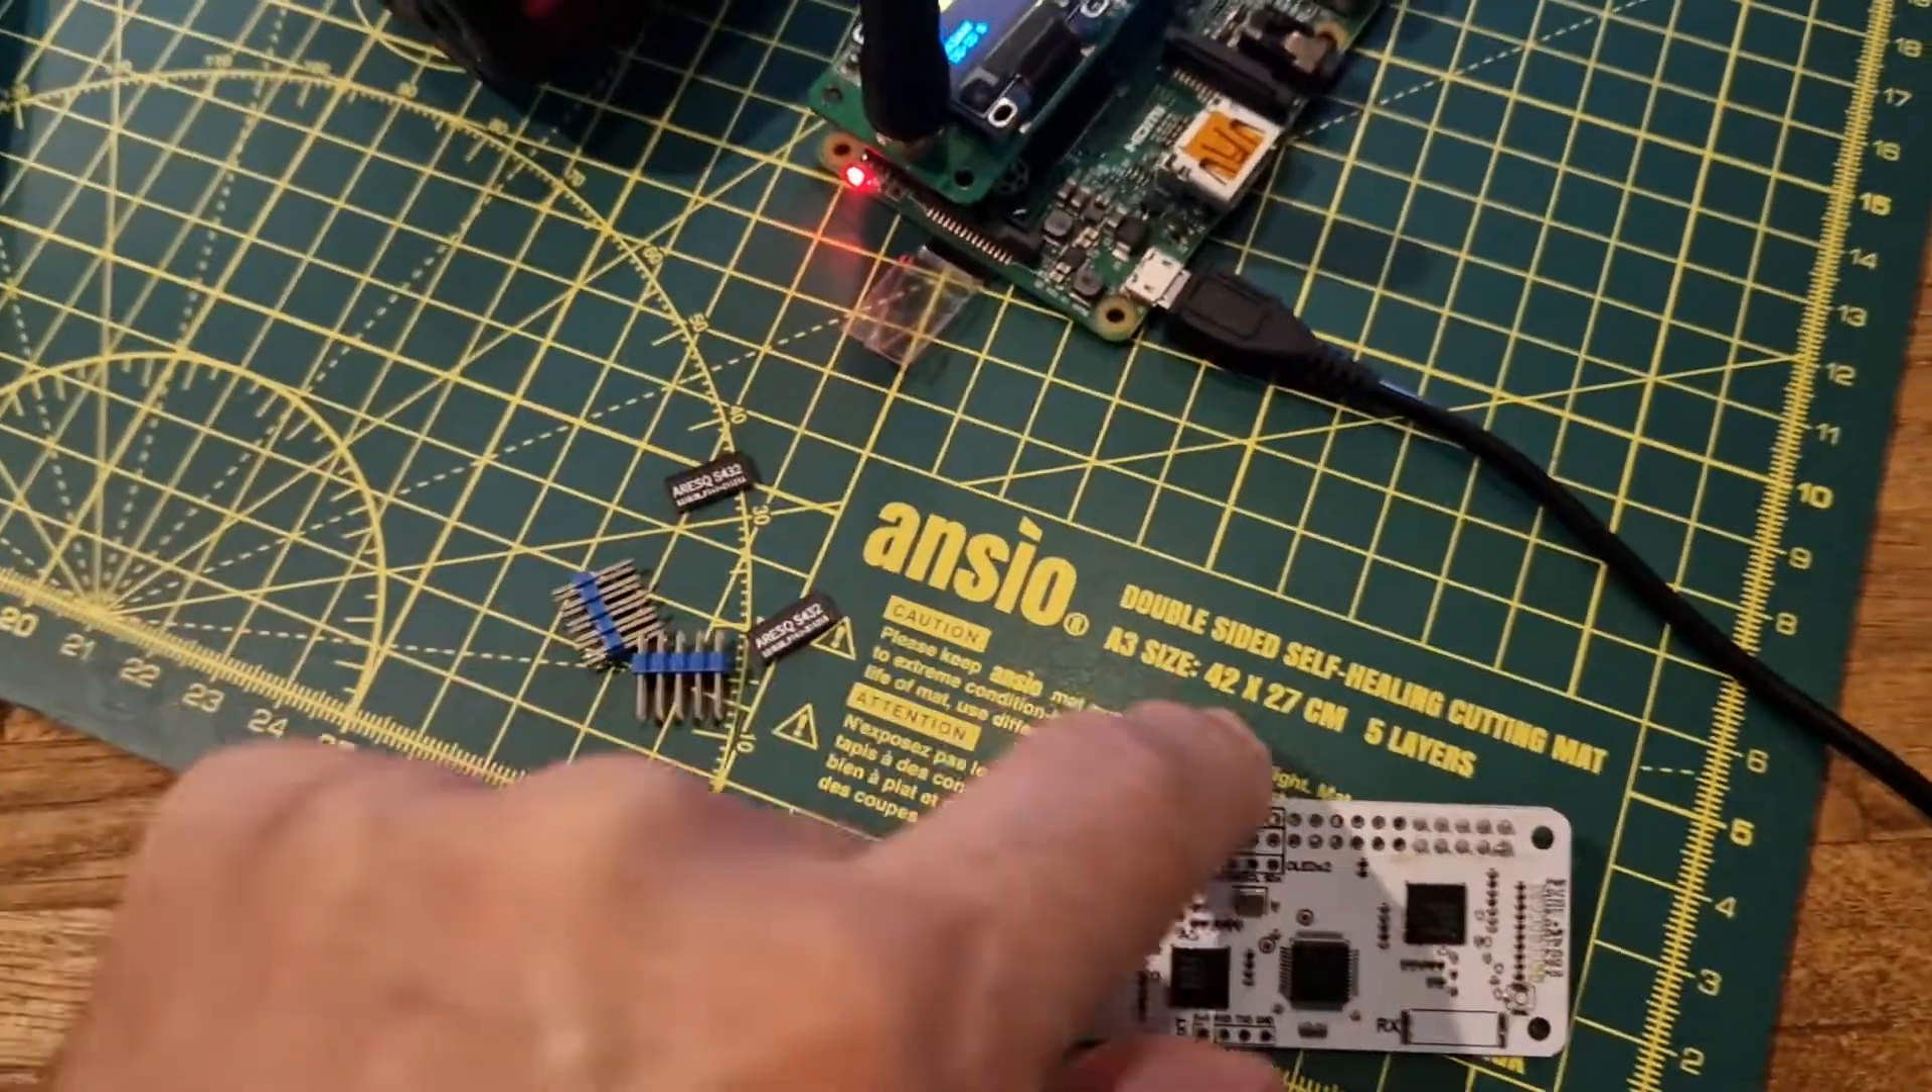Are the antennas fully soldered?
No.